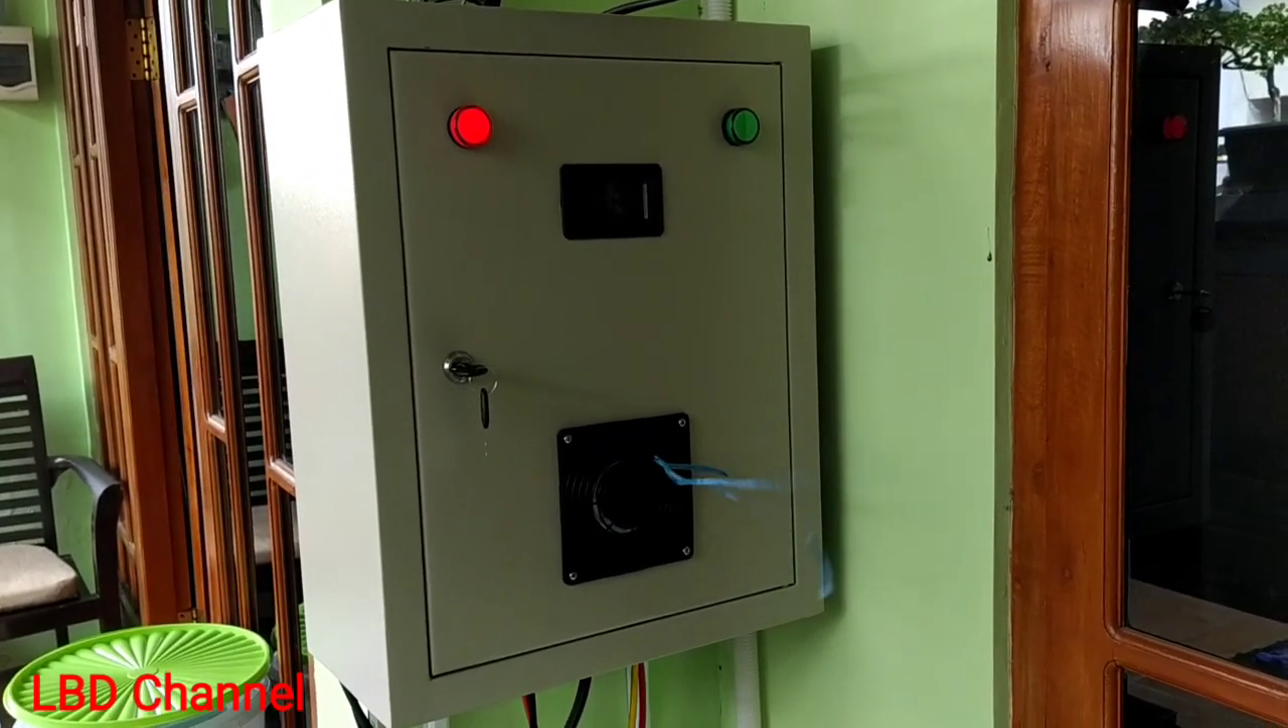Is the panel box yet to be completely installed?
No.